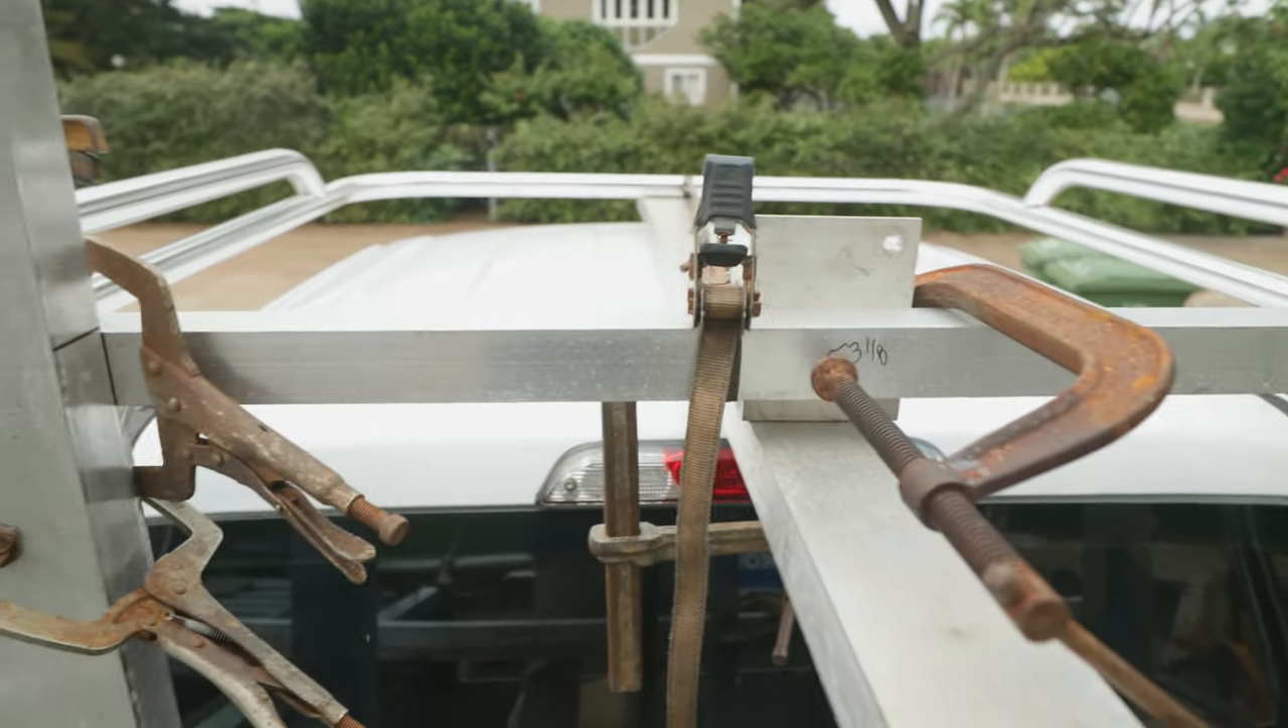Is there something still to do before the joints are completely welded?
Yes.